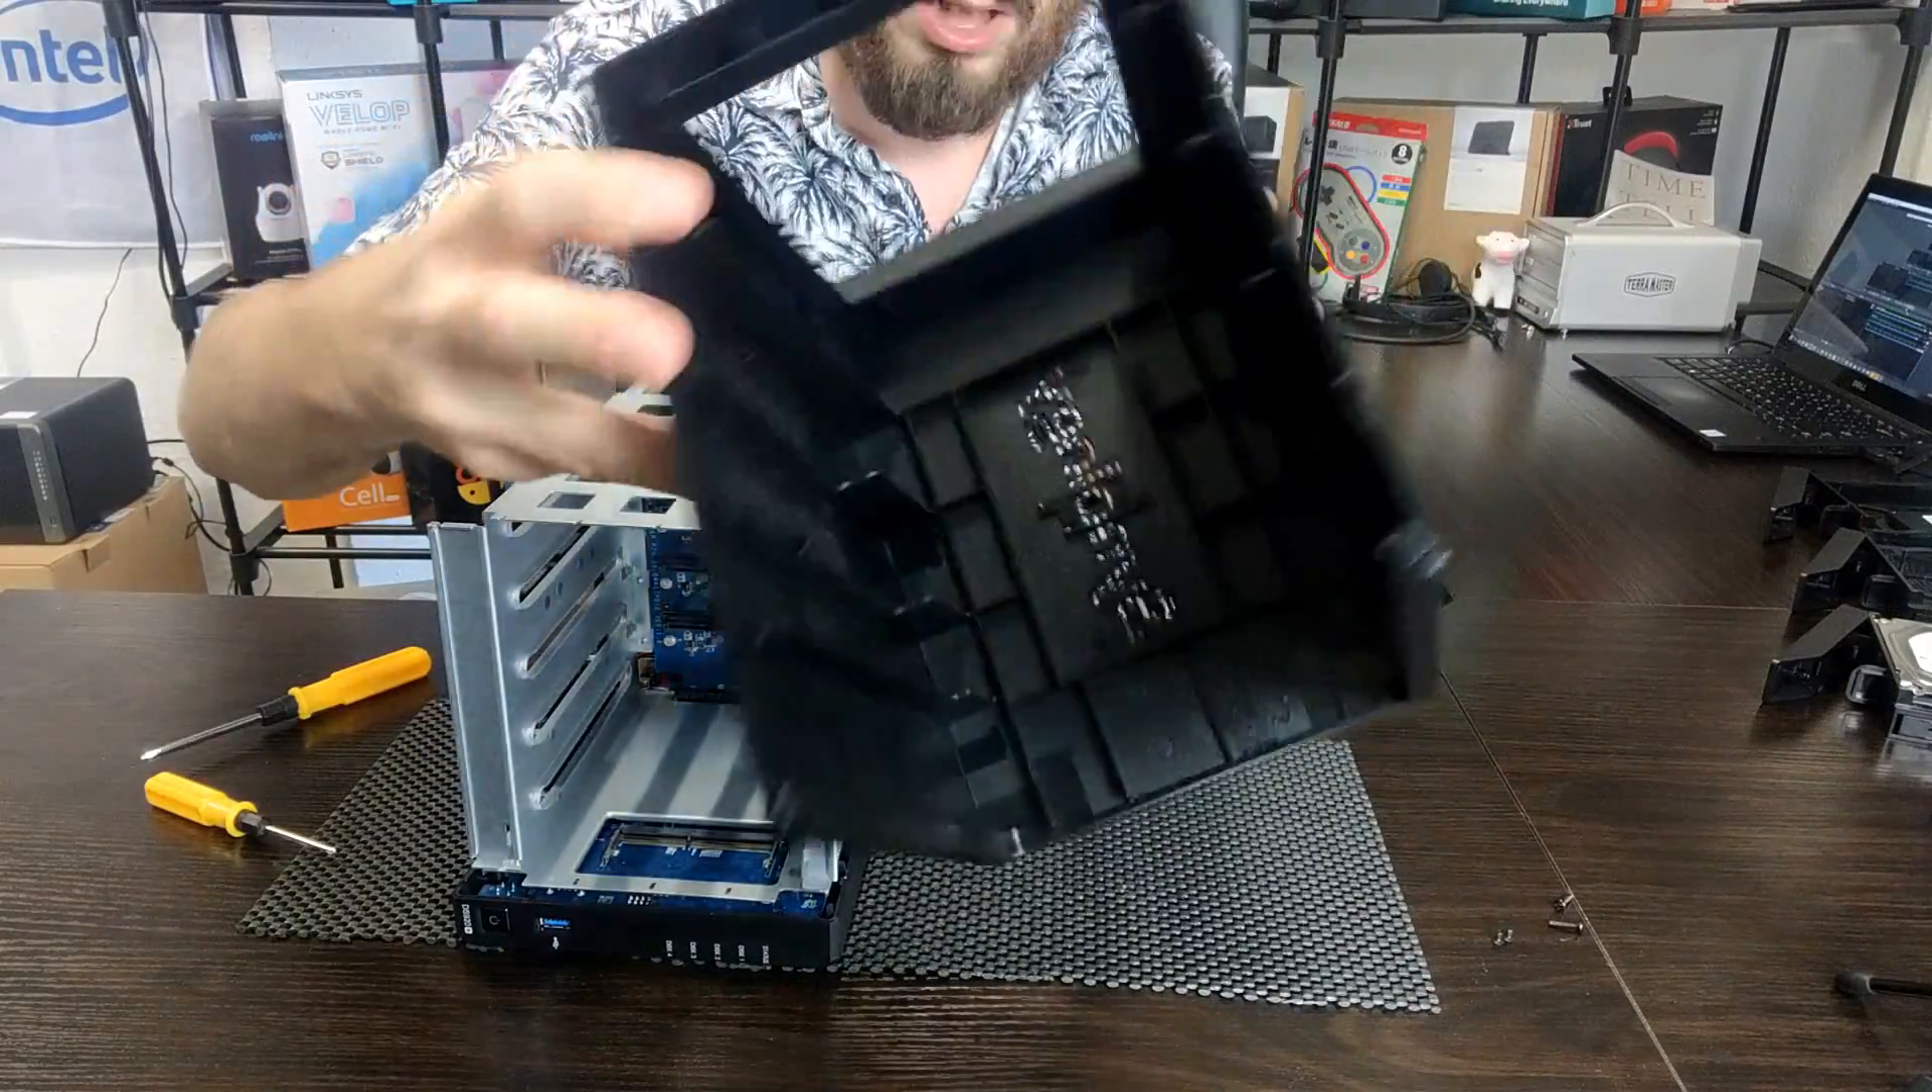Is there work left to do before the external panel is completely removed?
No.